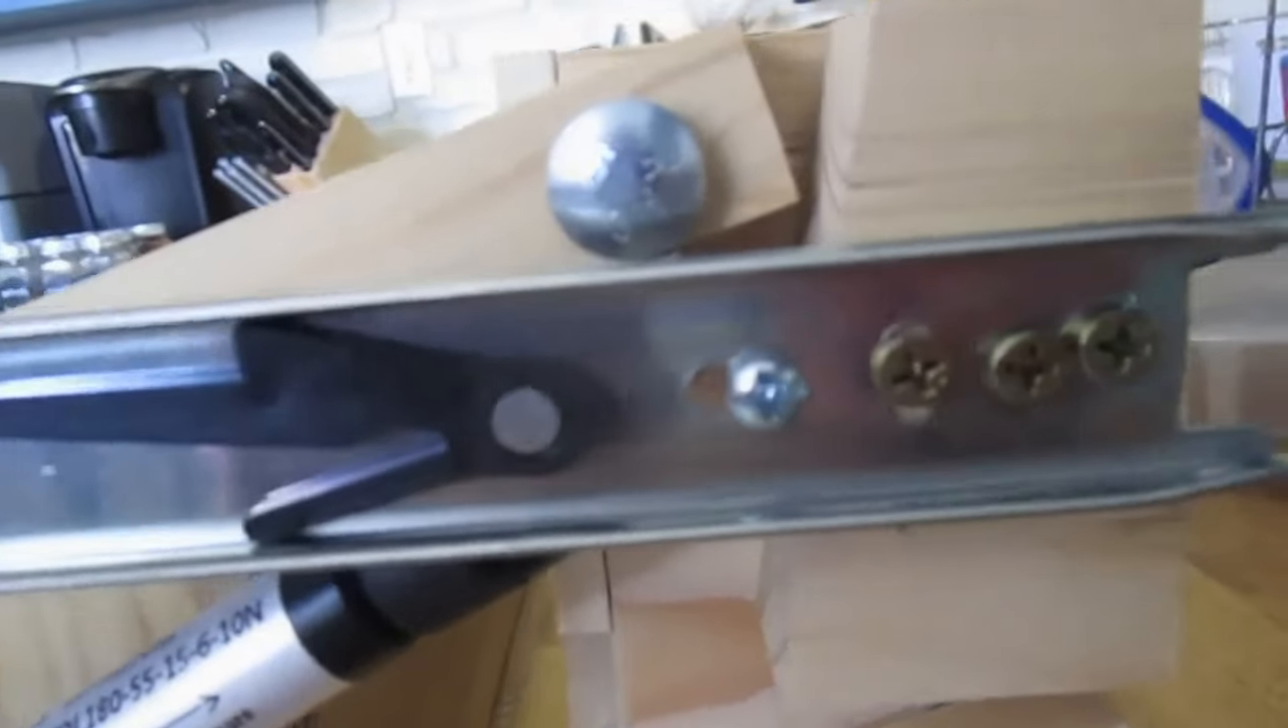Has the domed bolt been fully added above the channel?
Yes.